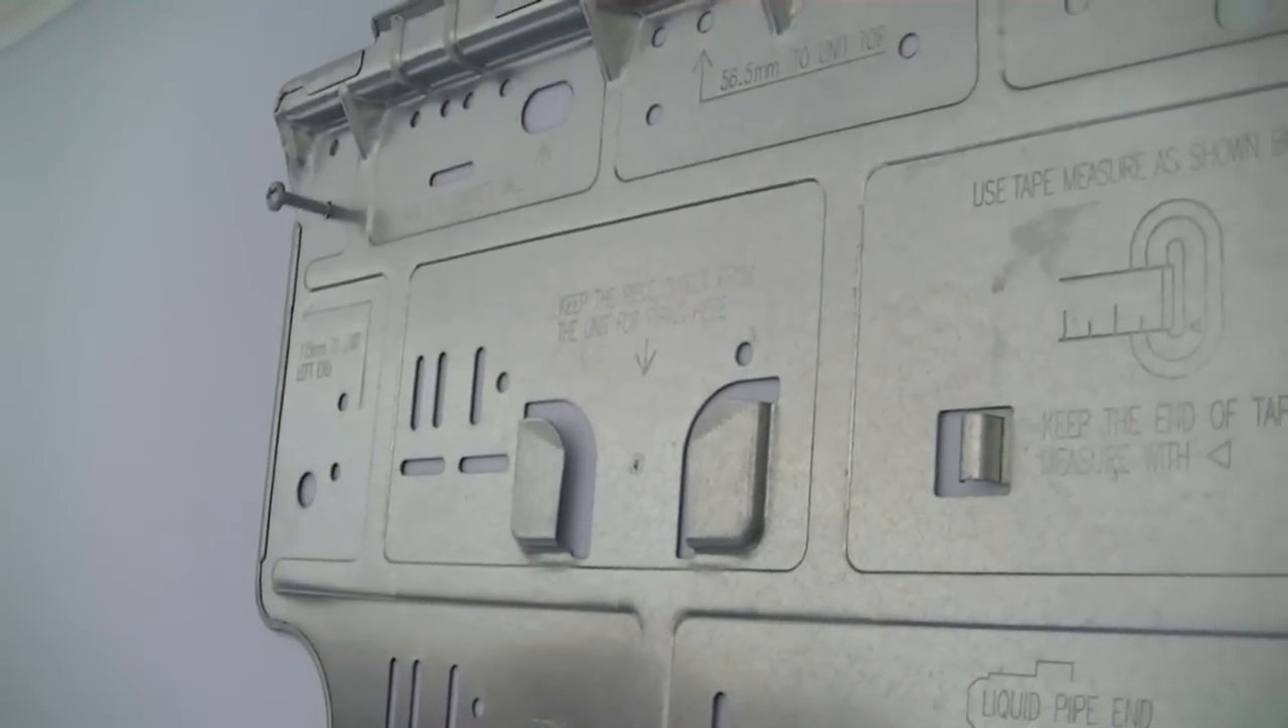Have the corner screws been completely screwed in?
No.